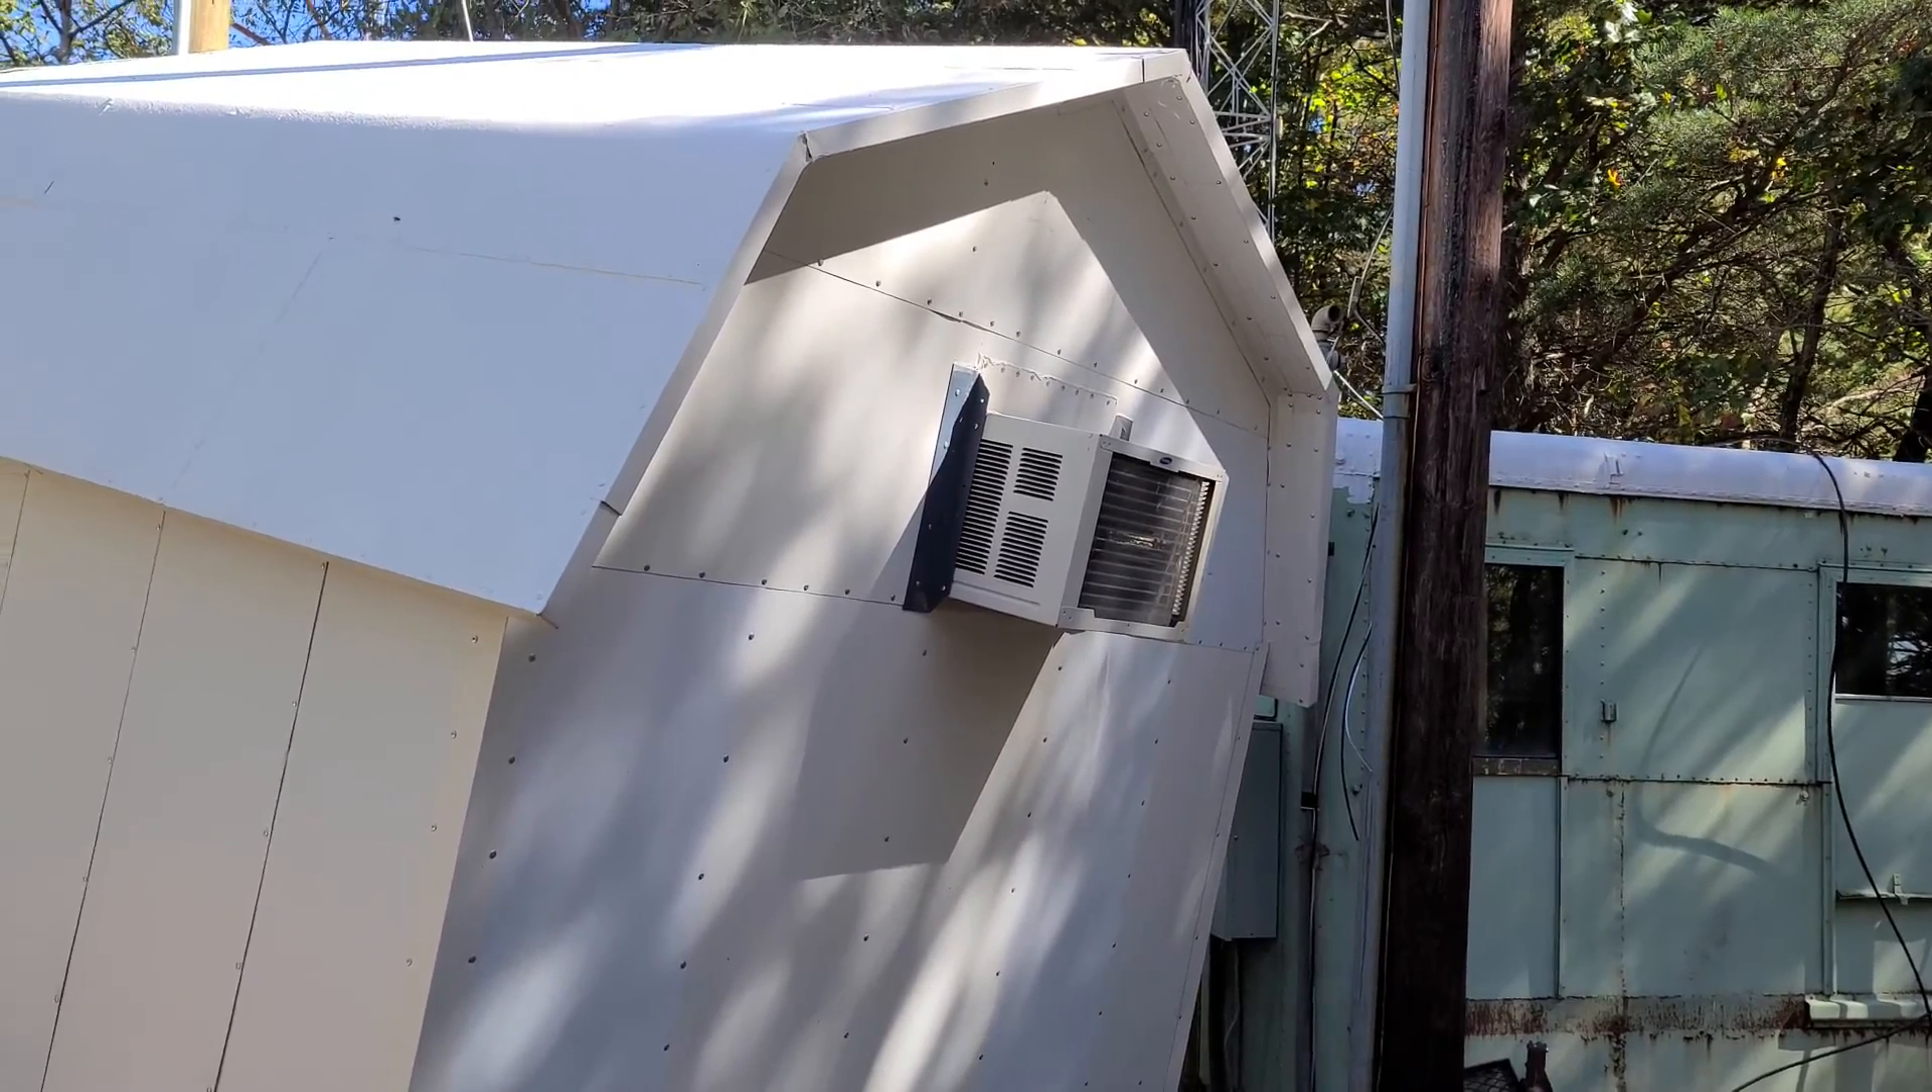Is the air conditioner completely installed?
Yes.